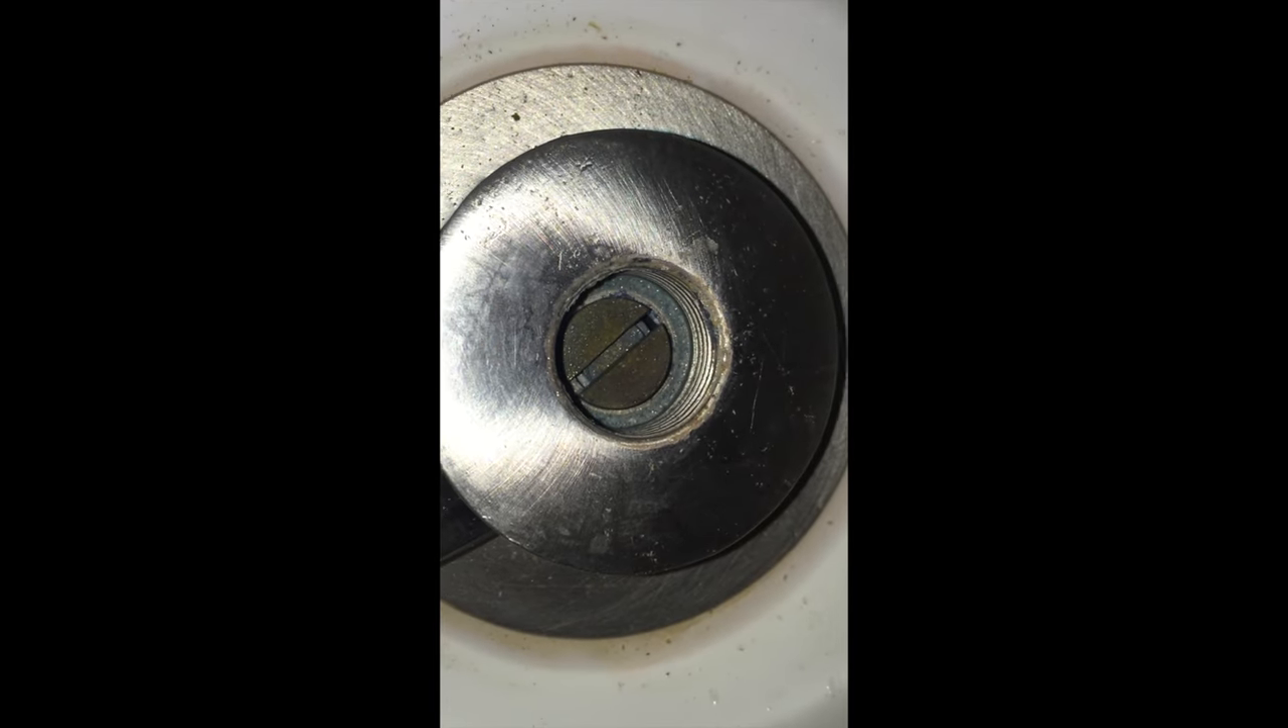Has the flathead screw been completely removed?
No.